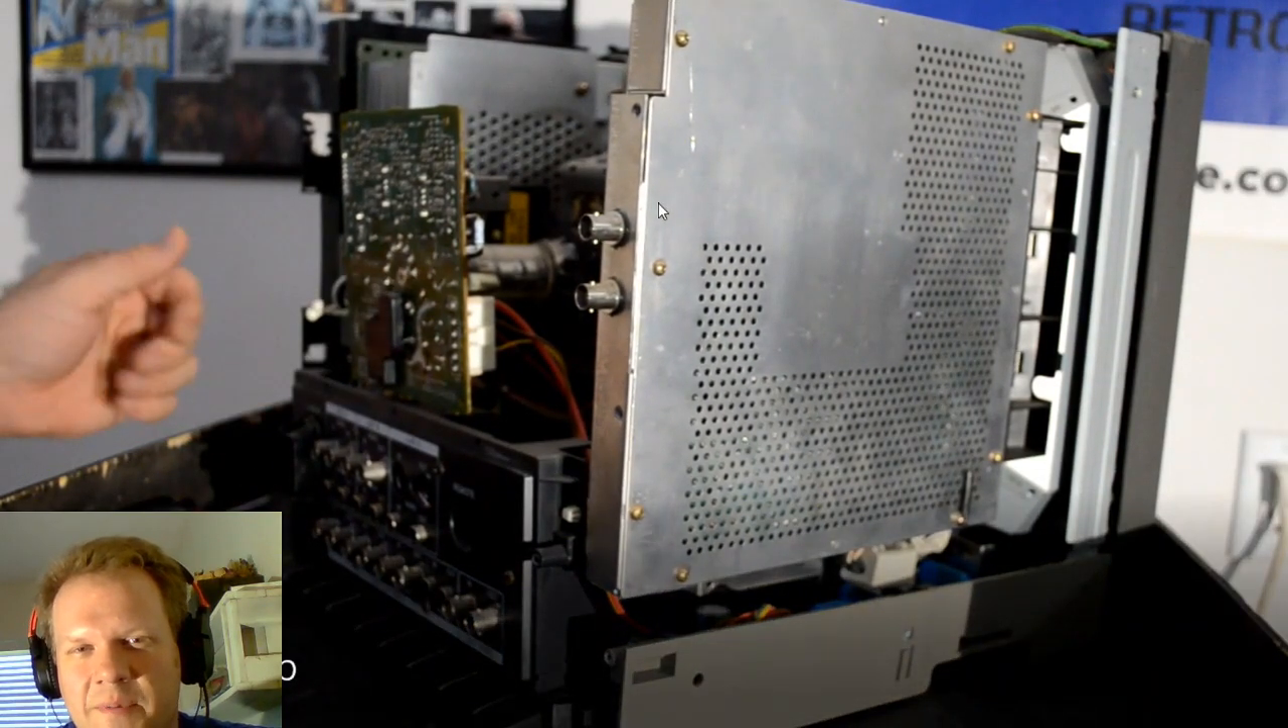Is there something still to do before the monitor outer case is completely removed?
No.